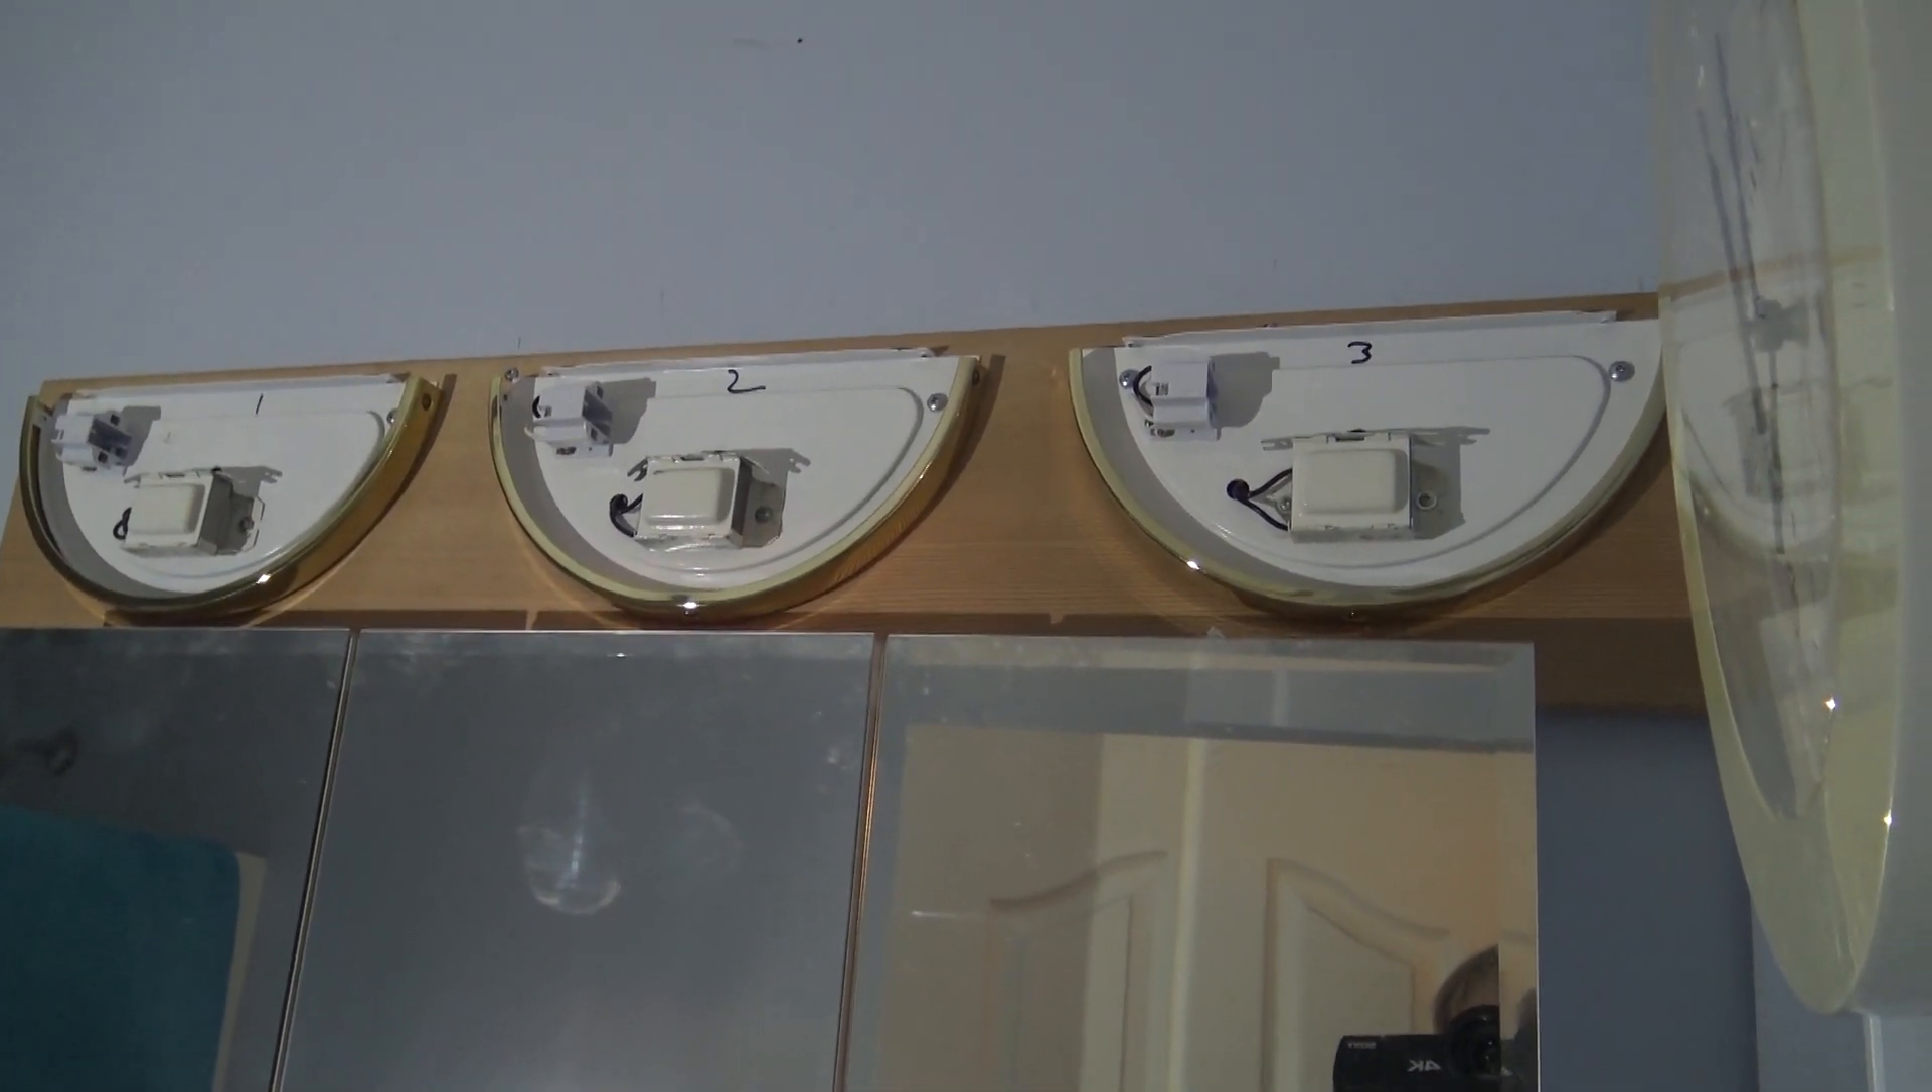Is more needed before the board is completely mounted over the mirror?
No.